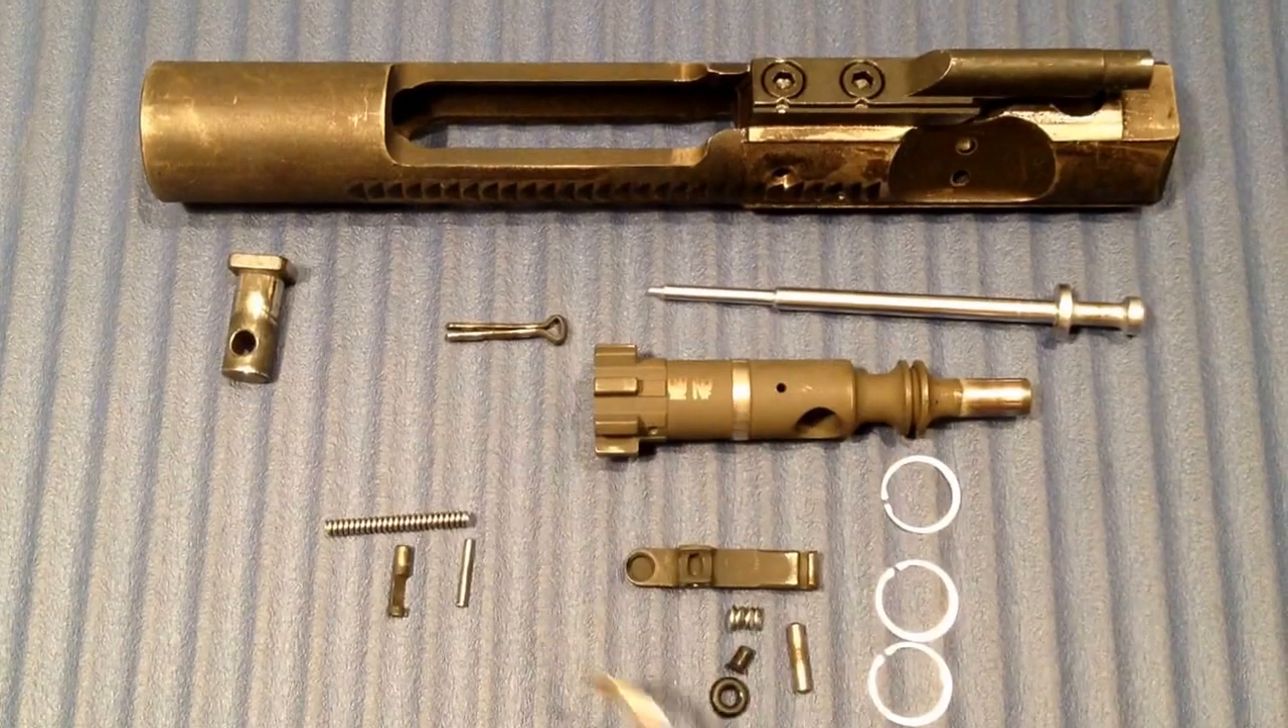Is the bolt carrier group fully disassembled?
Yes.